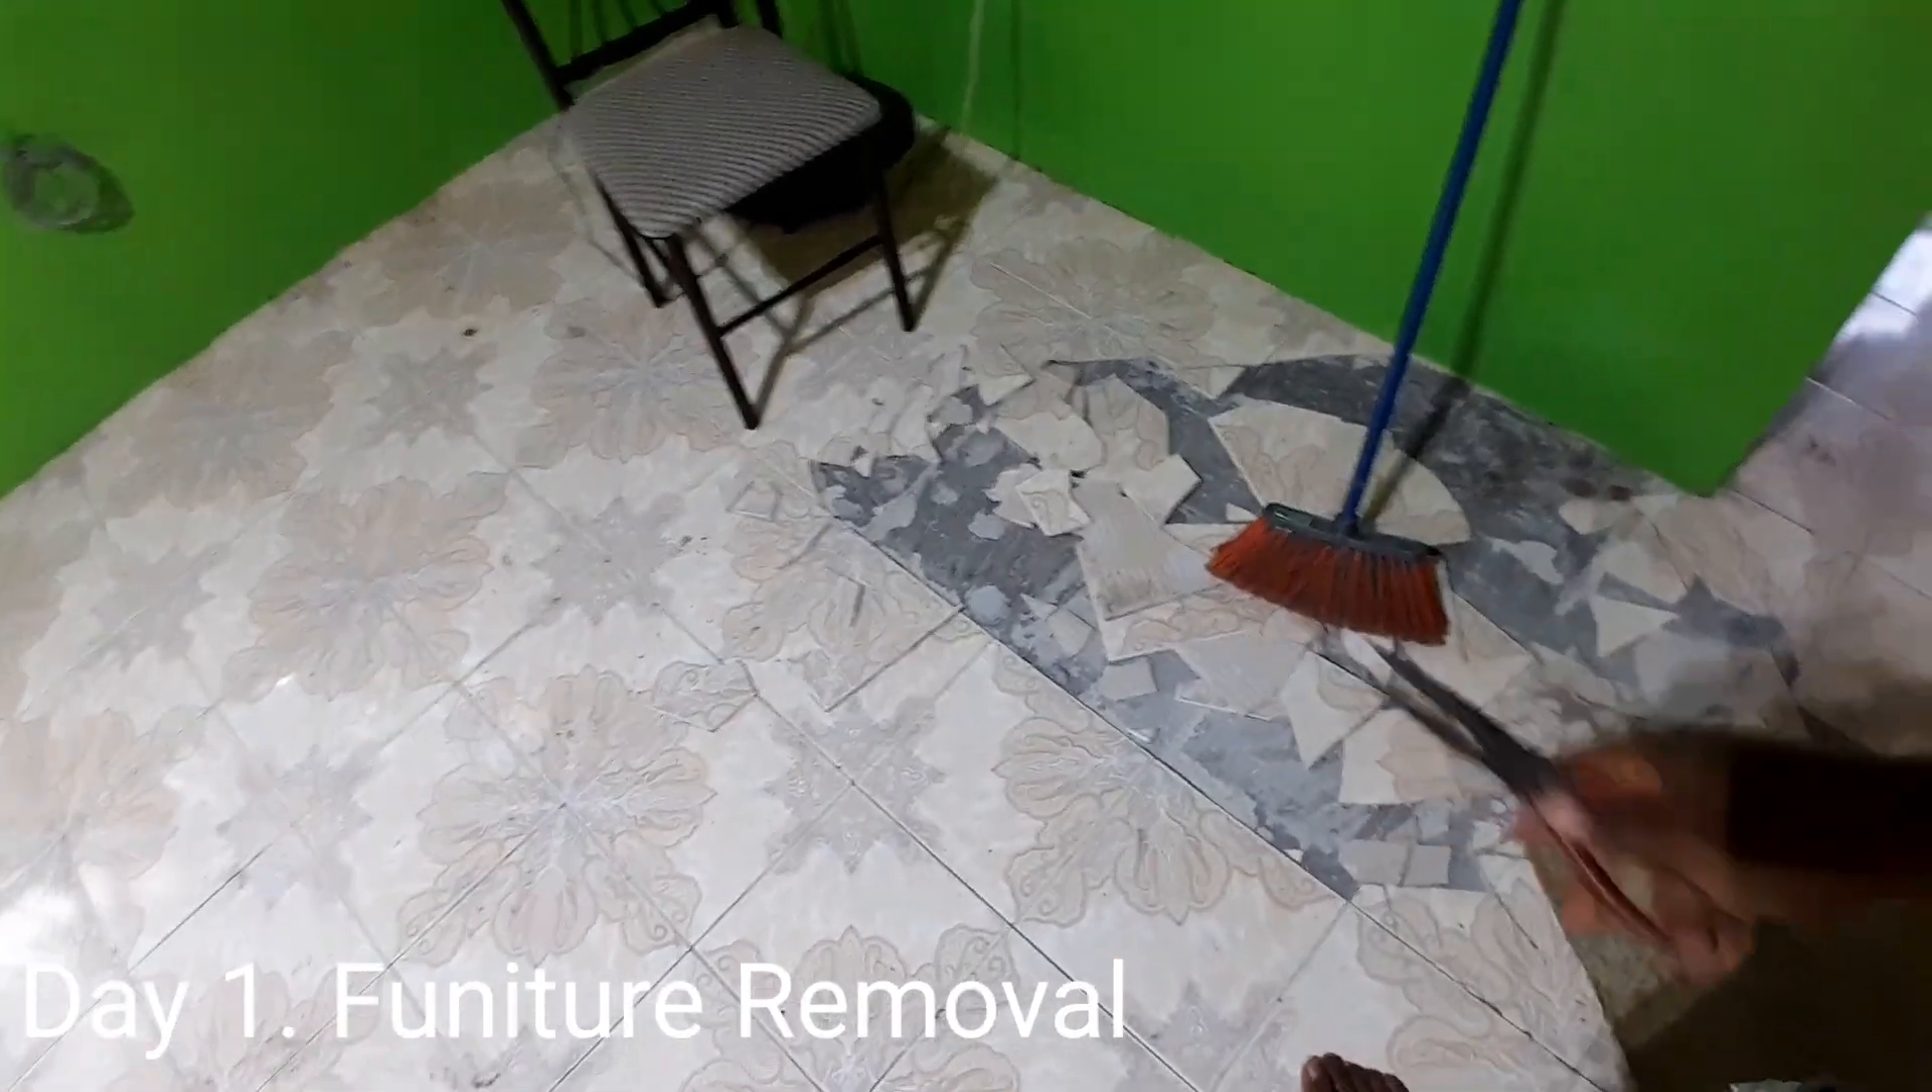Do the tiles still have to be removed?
Yes.